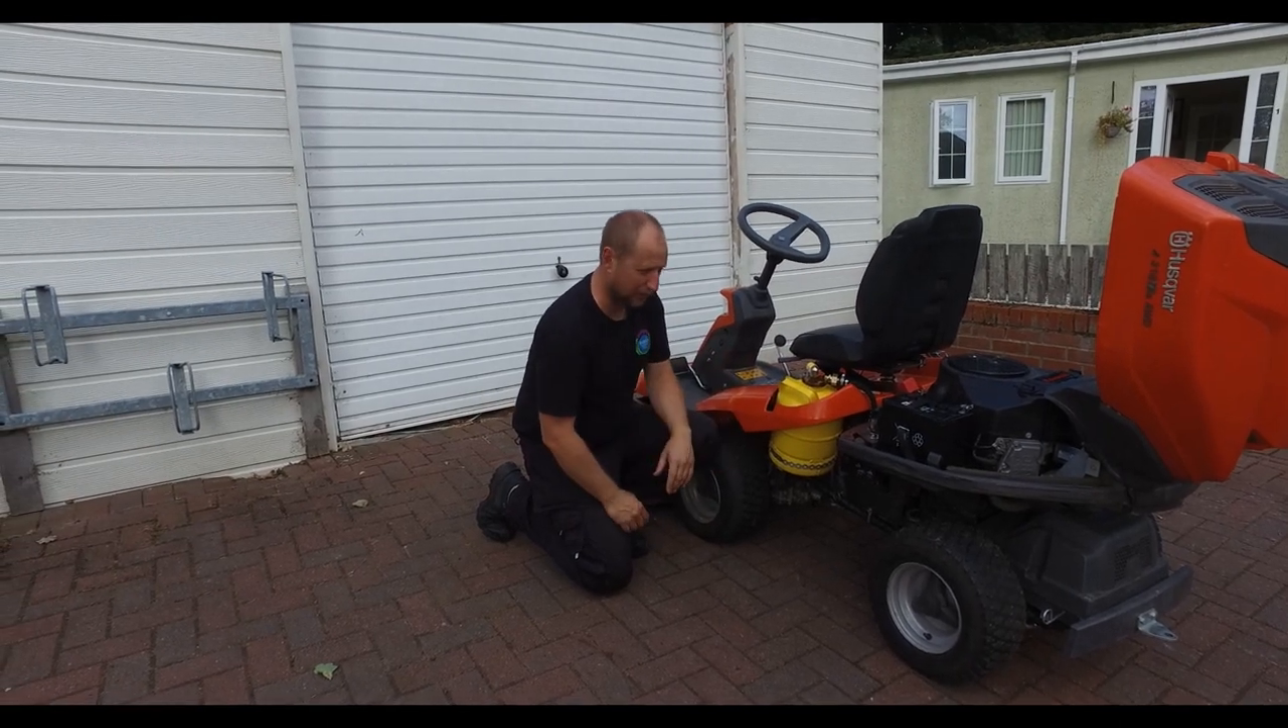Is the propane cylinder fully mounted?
Yes.